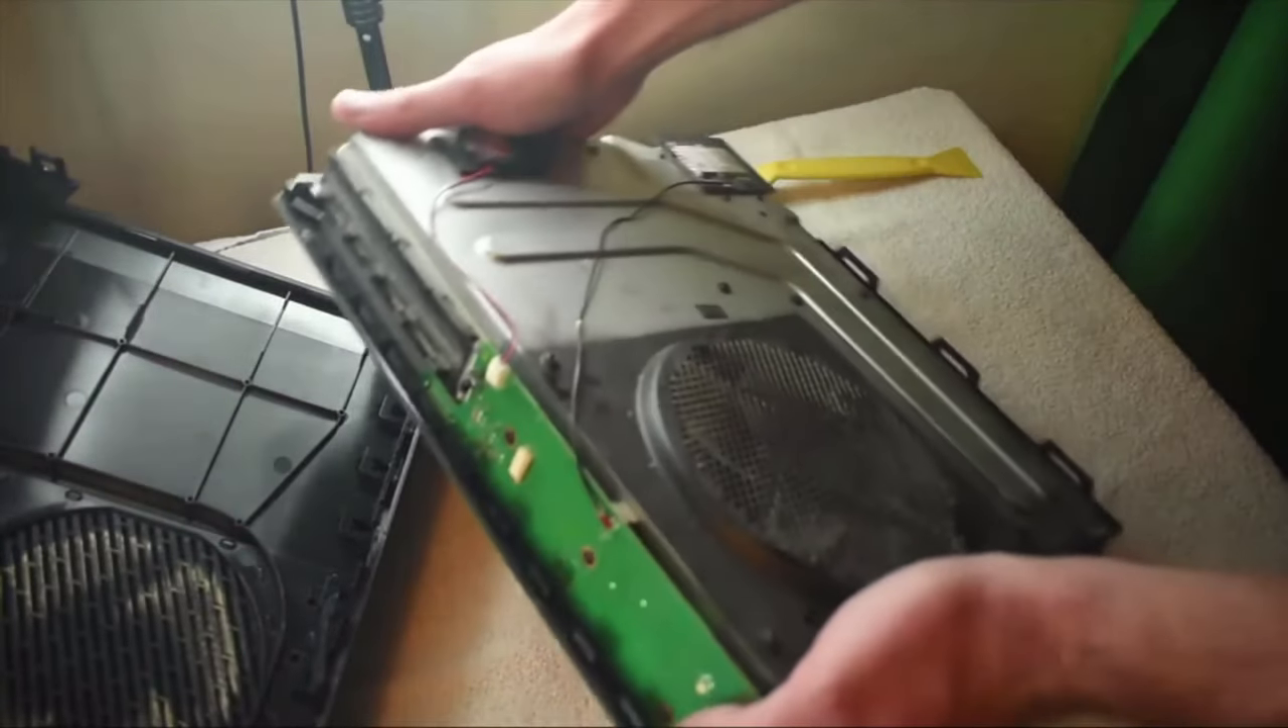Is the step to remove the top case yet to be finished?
No.